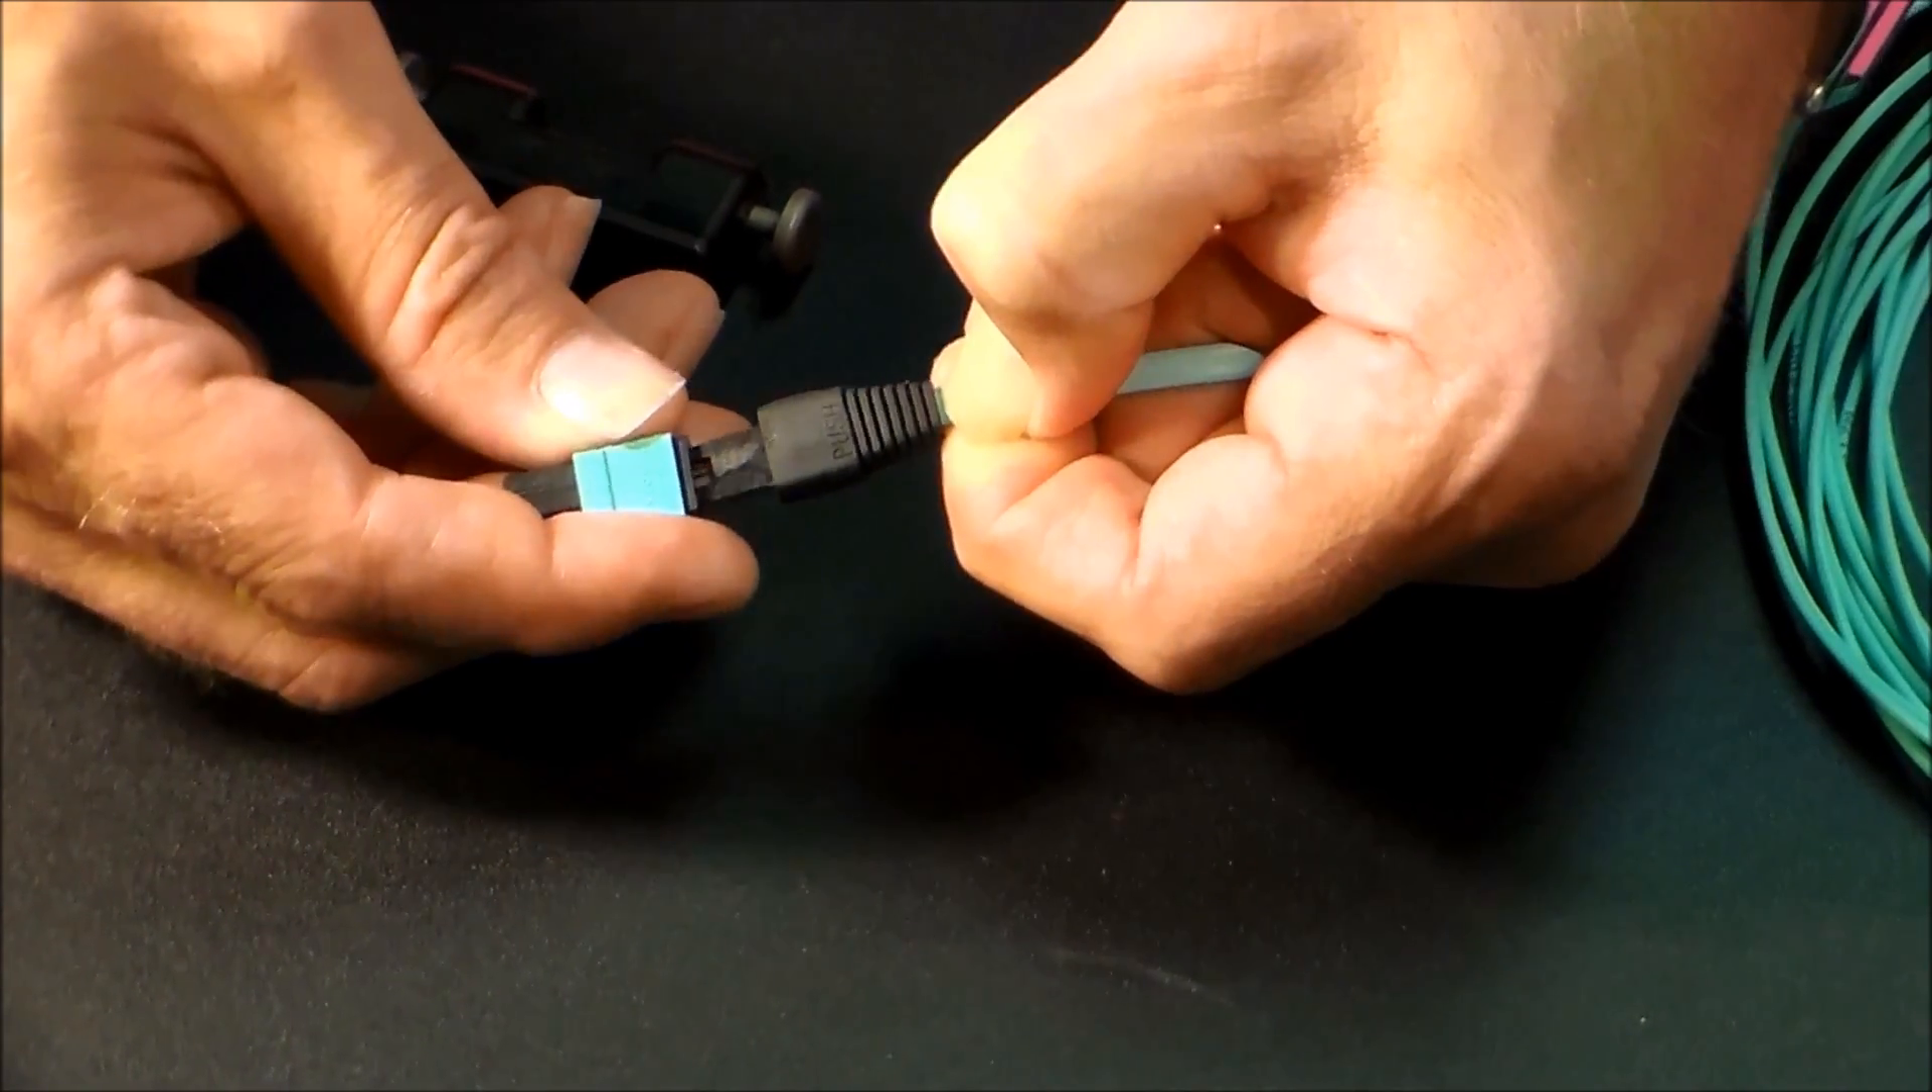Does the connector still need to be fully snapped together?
Yes.